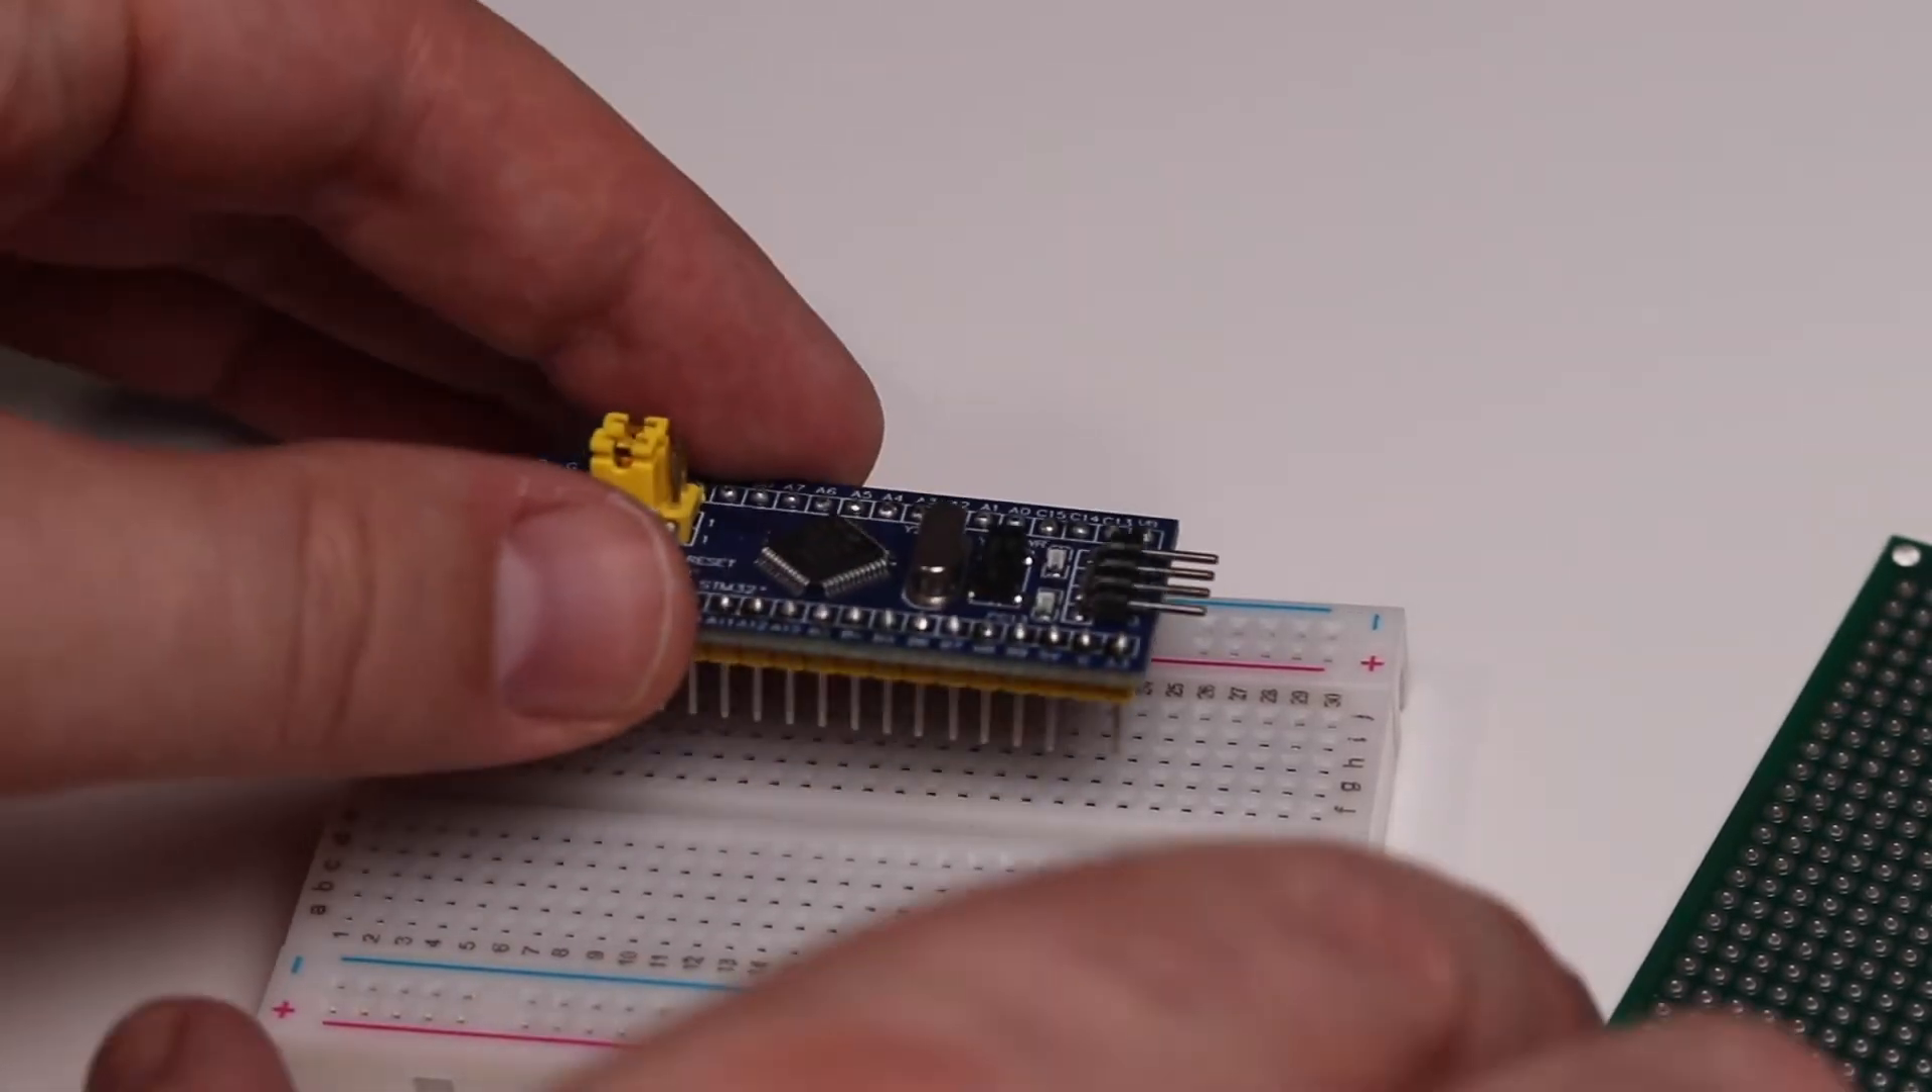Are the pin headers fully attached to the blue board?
Yes.